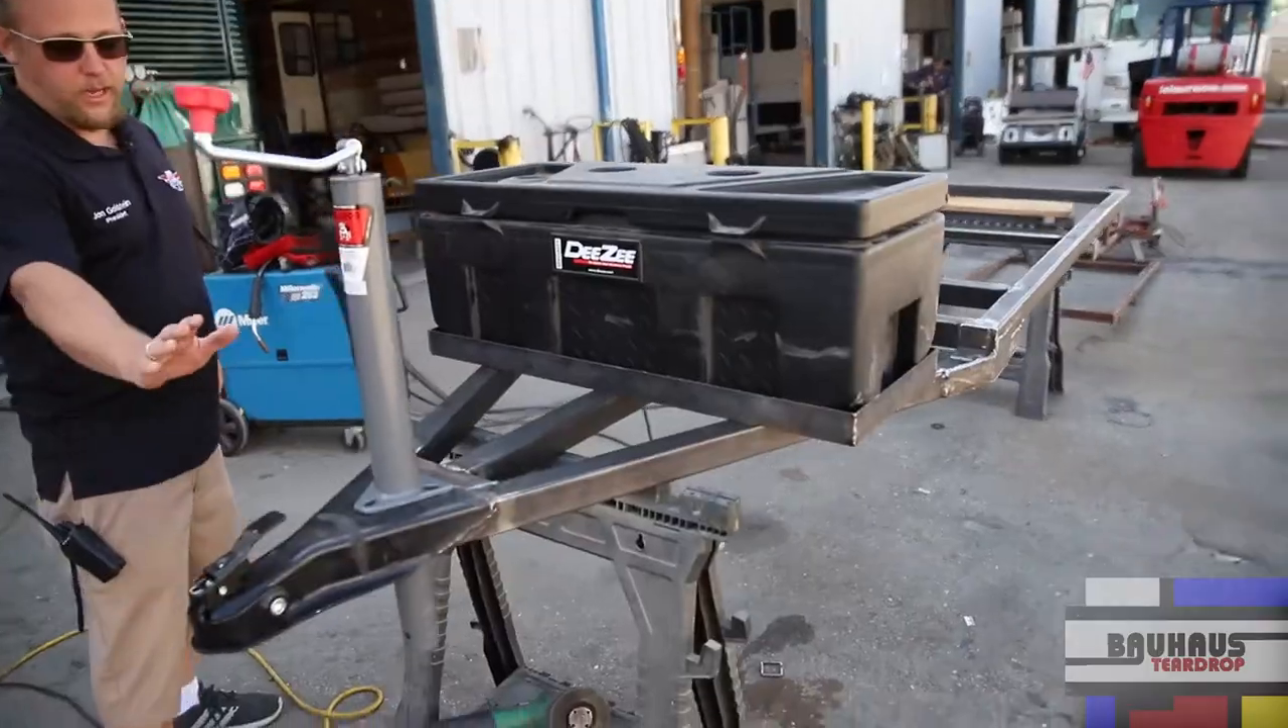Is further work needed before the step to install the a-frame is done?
No.